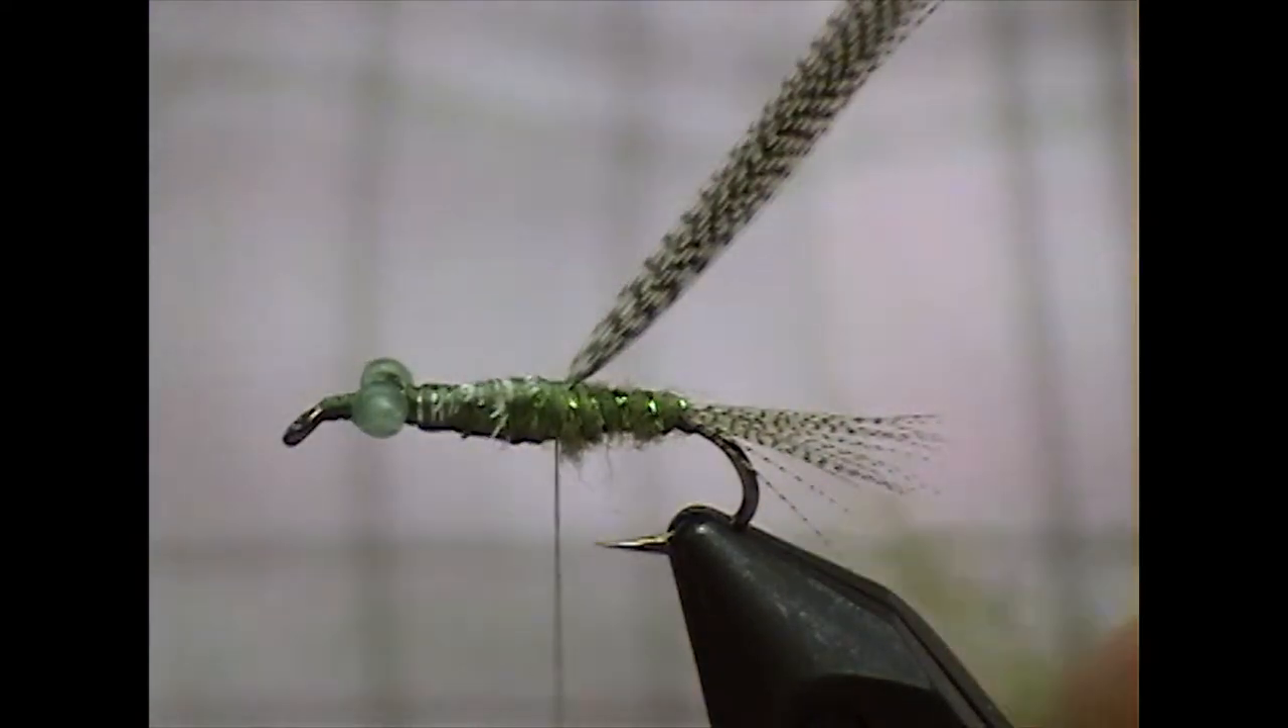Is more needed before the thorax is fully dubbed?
Yes.